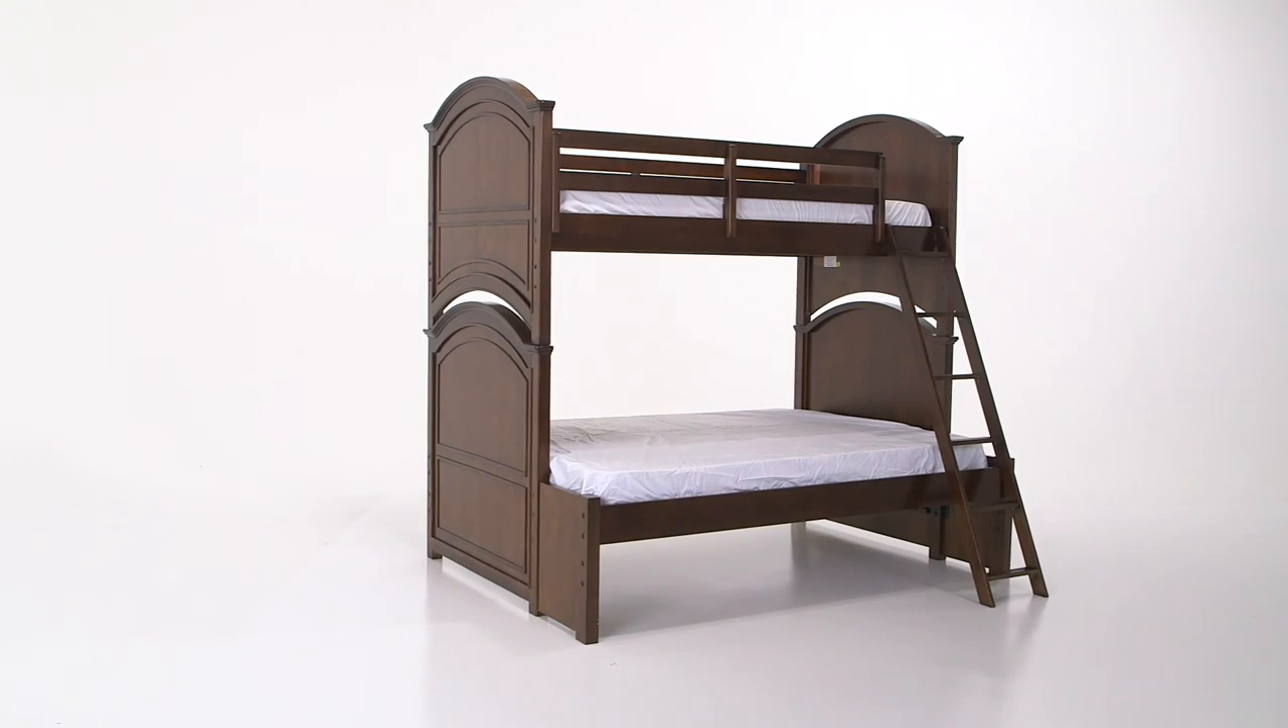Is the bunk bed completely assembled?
Yes.